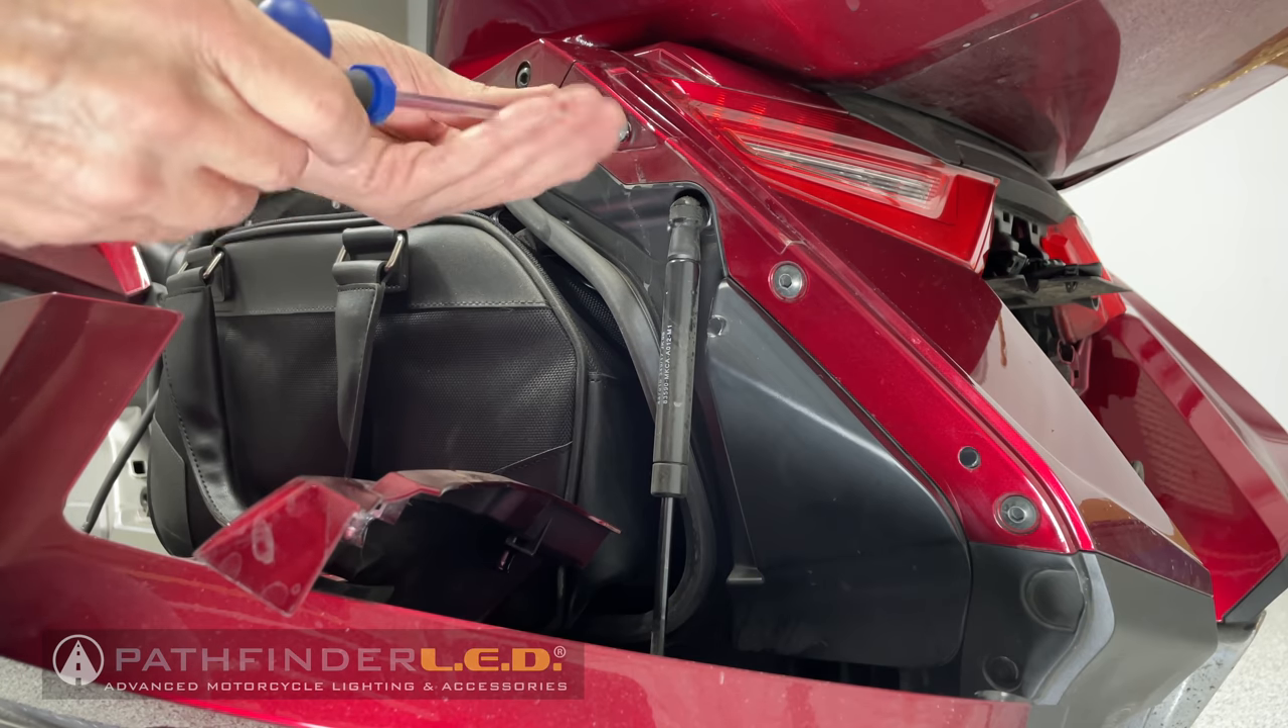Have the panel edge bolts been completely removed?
No.